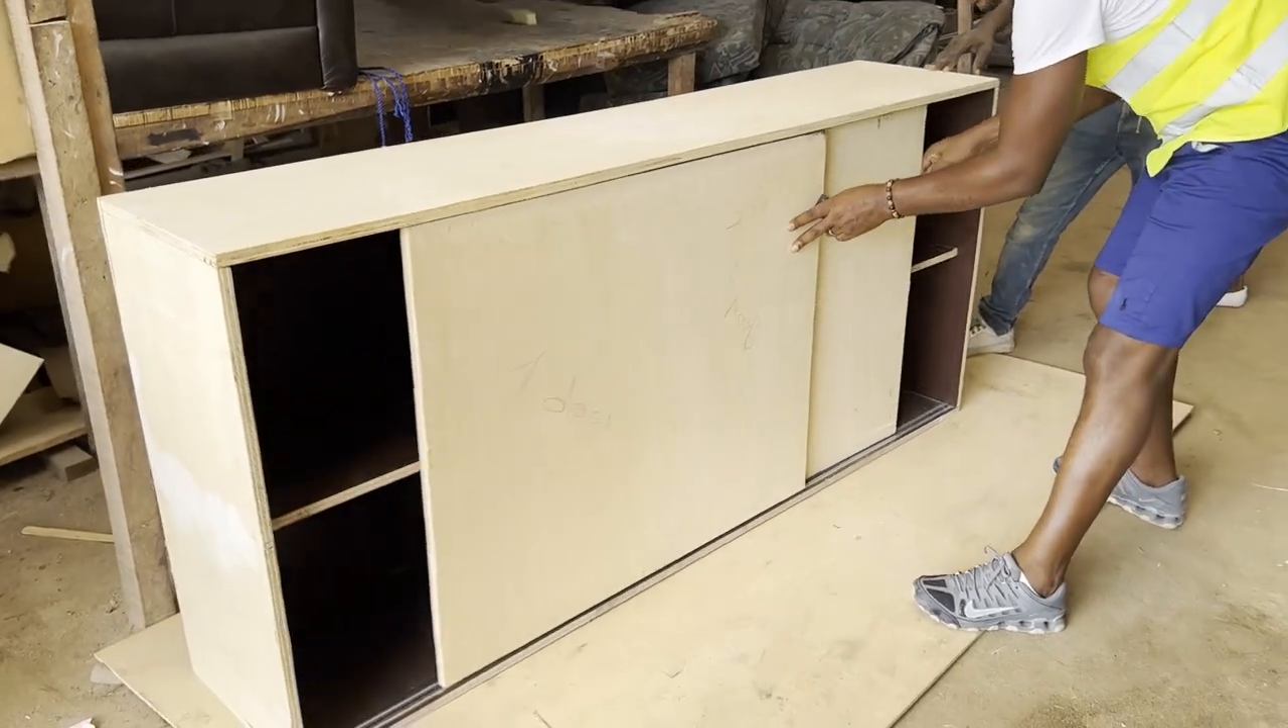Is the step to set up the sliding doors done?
Yes.